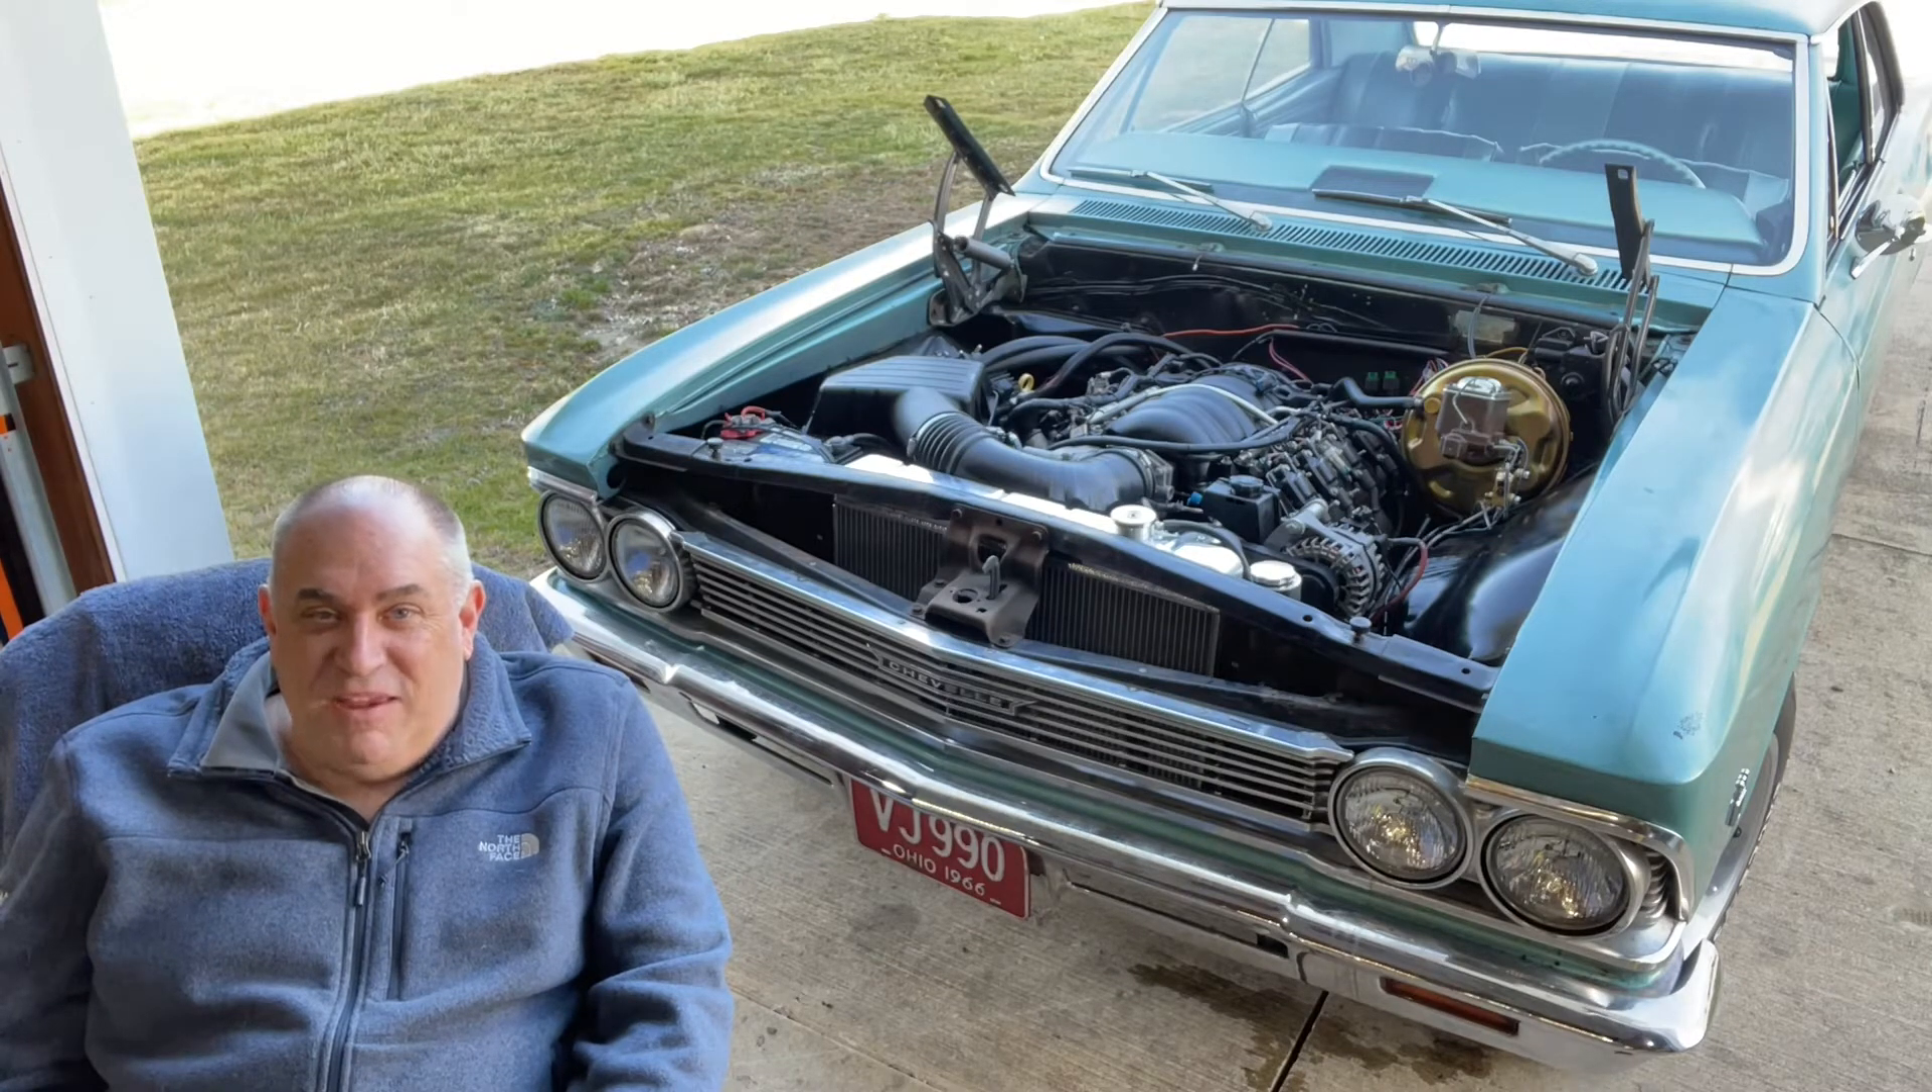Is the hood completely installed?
No.